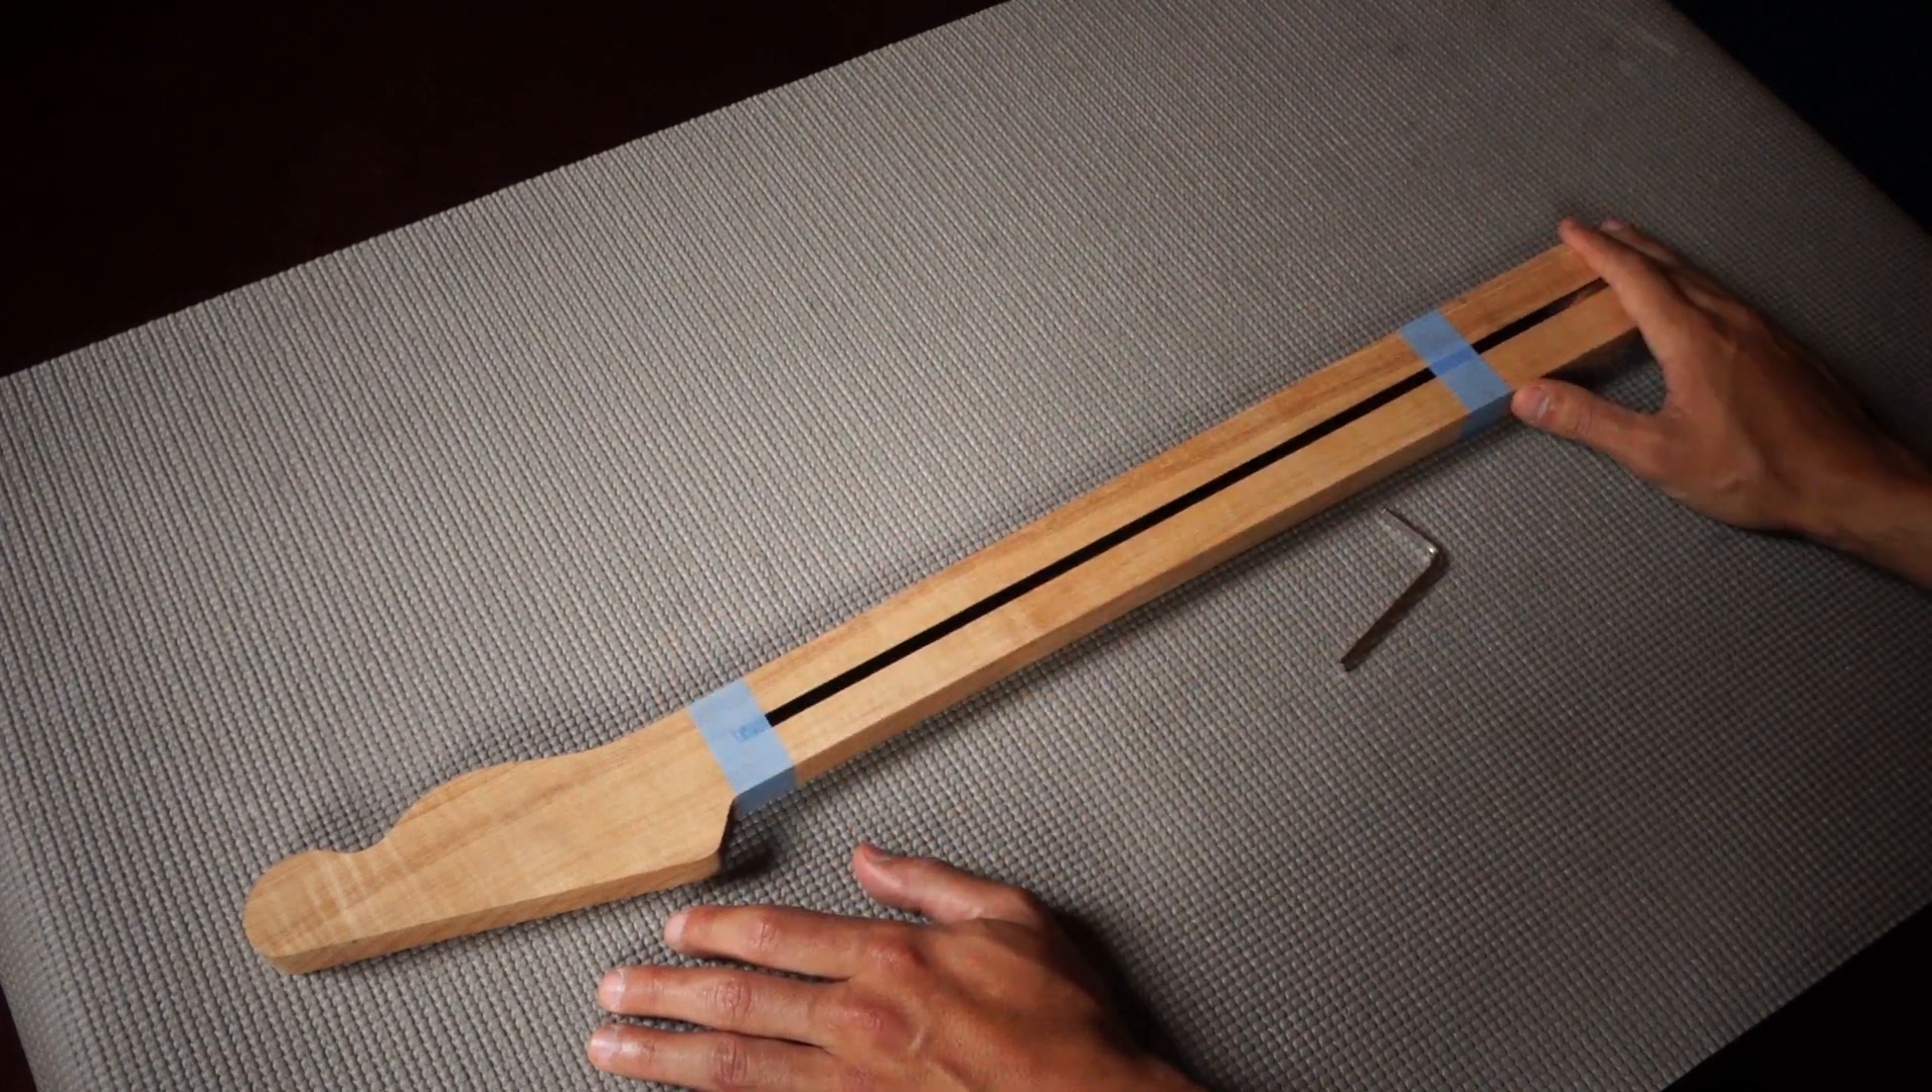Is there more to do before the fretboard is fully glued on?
Yes.